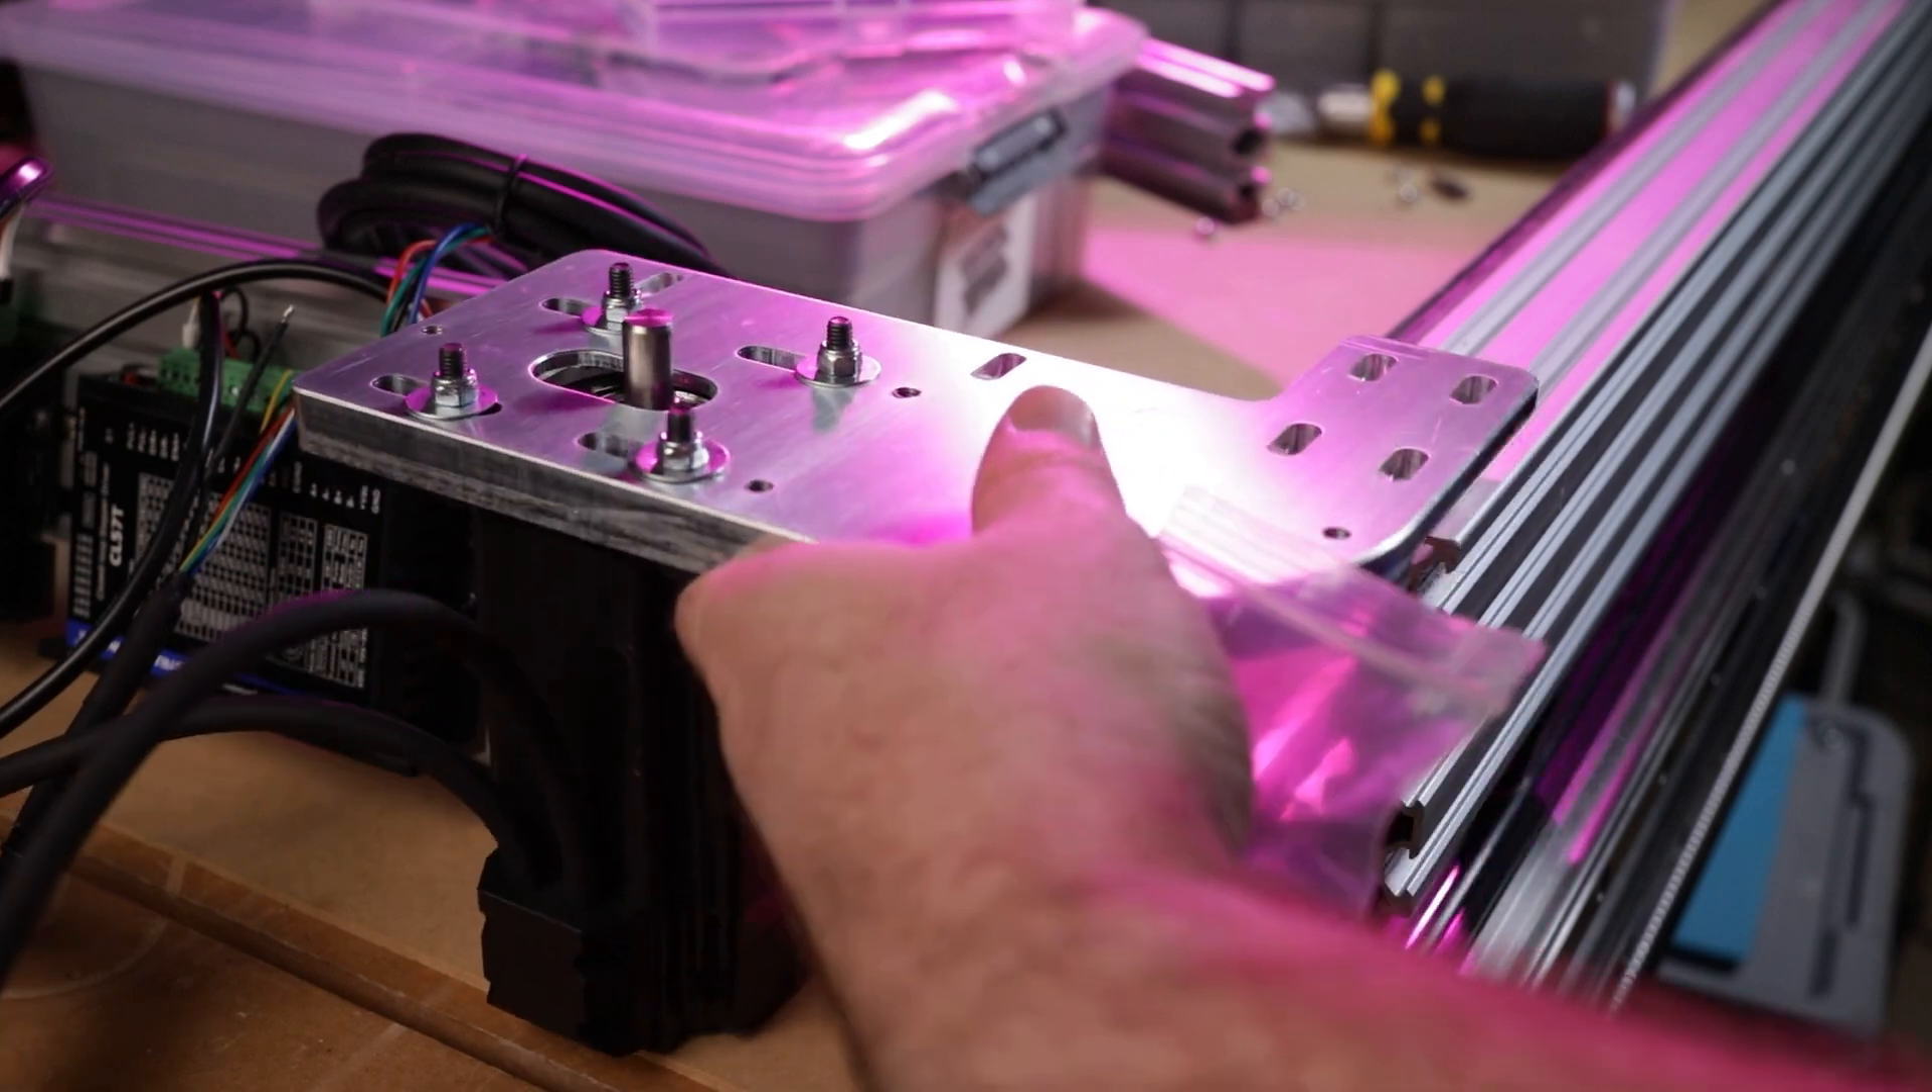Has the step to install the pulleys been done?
No.